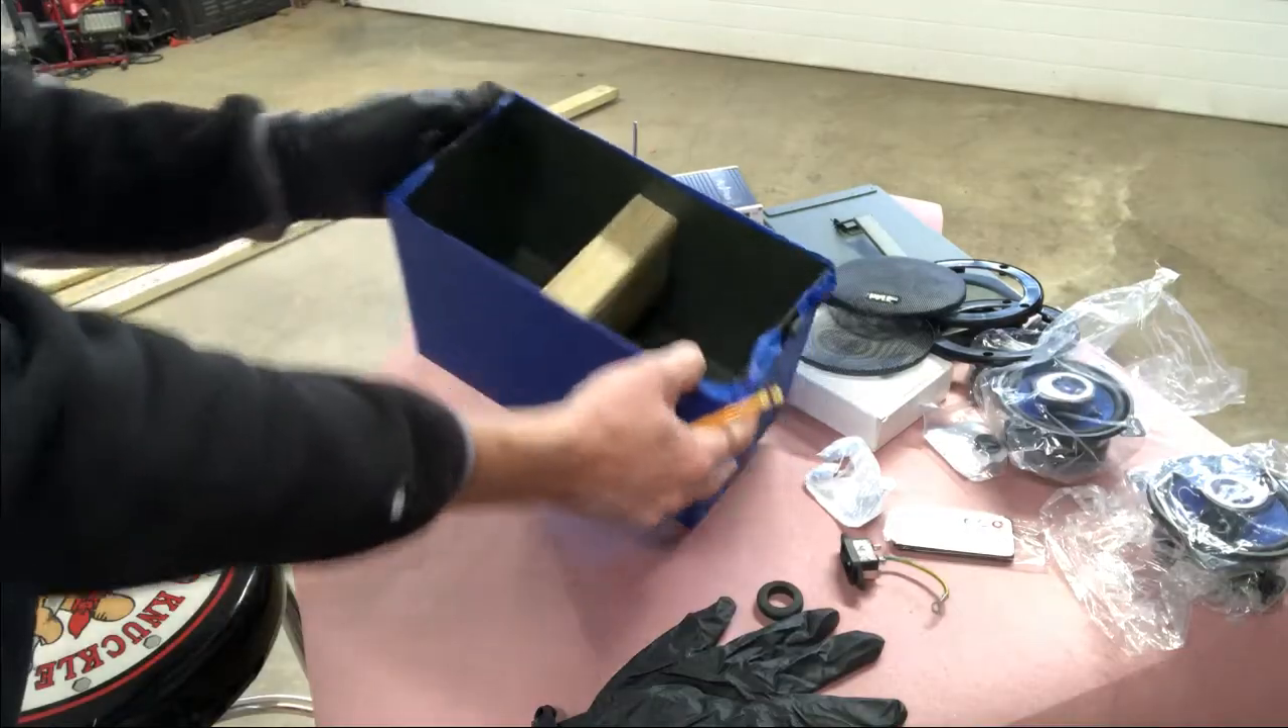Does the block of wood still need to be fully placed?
No.